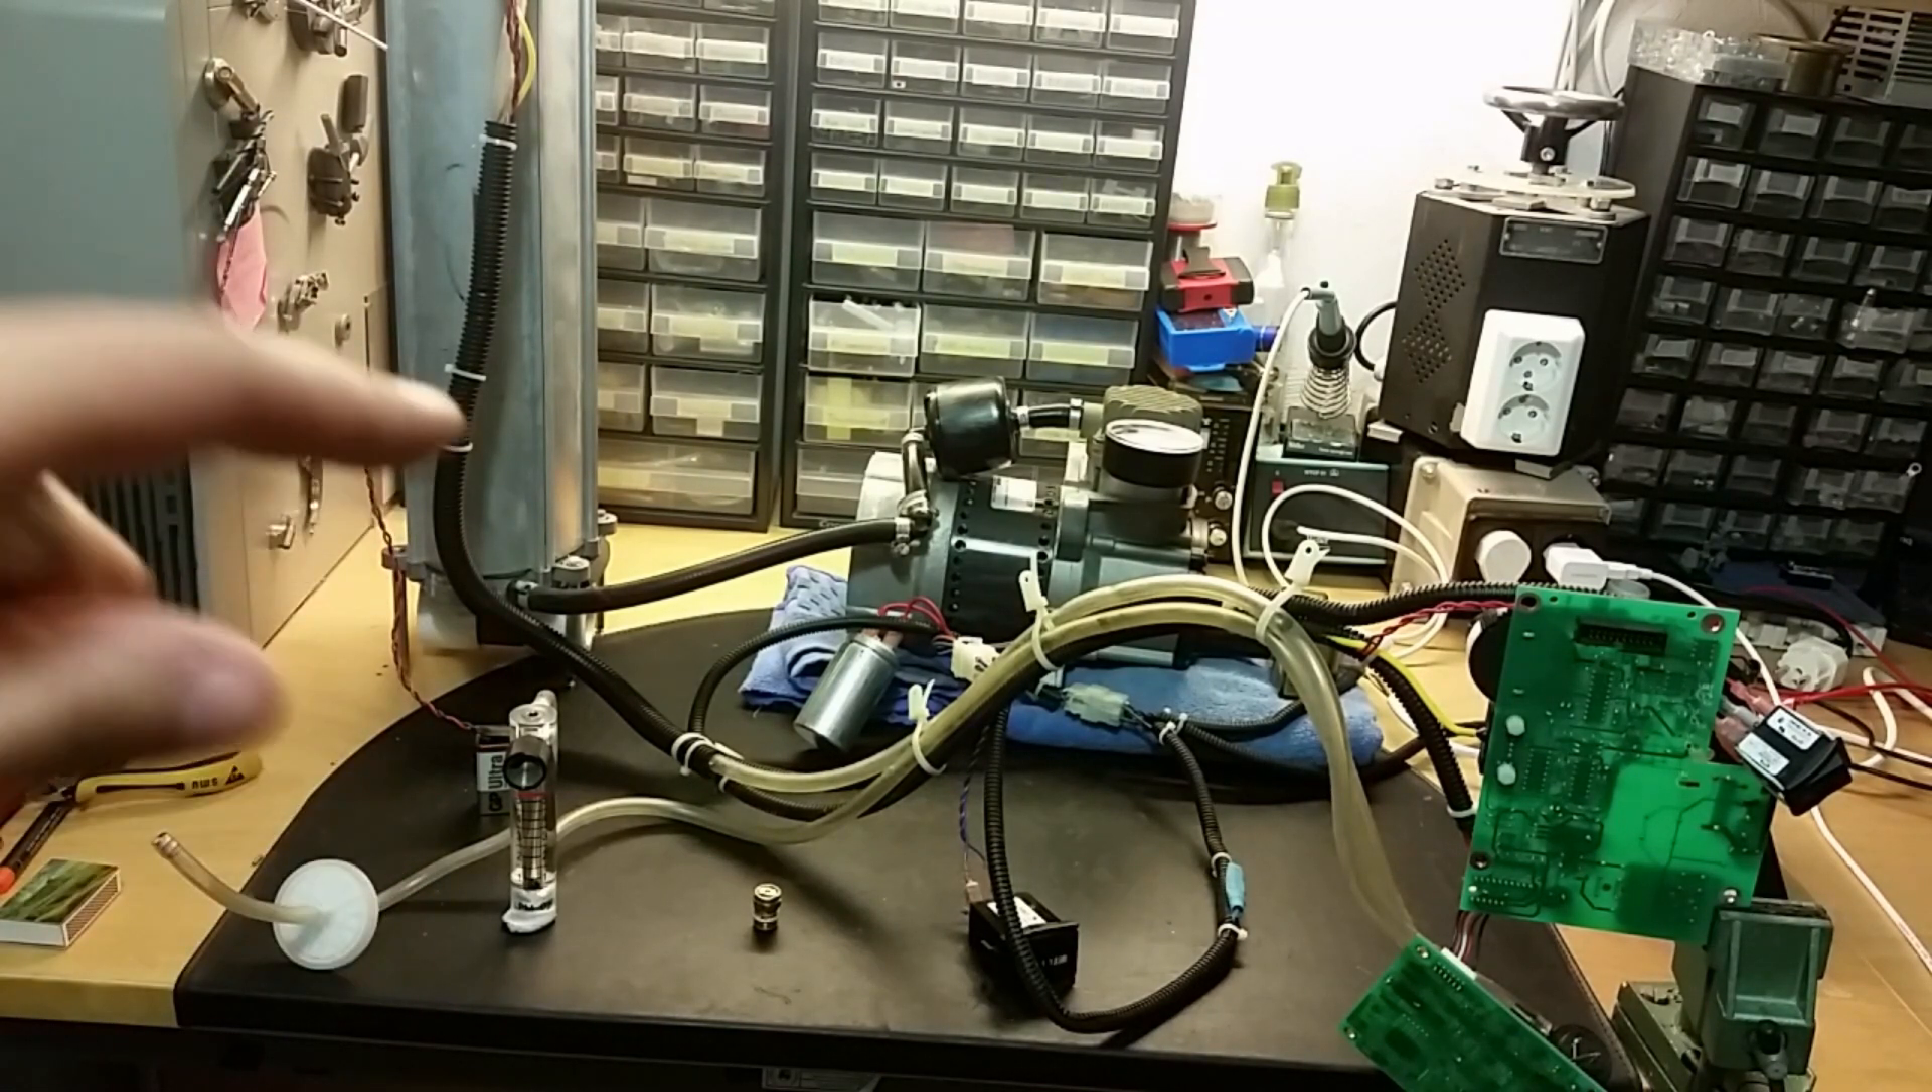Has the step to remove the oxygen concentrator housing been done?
Yes.